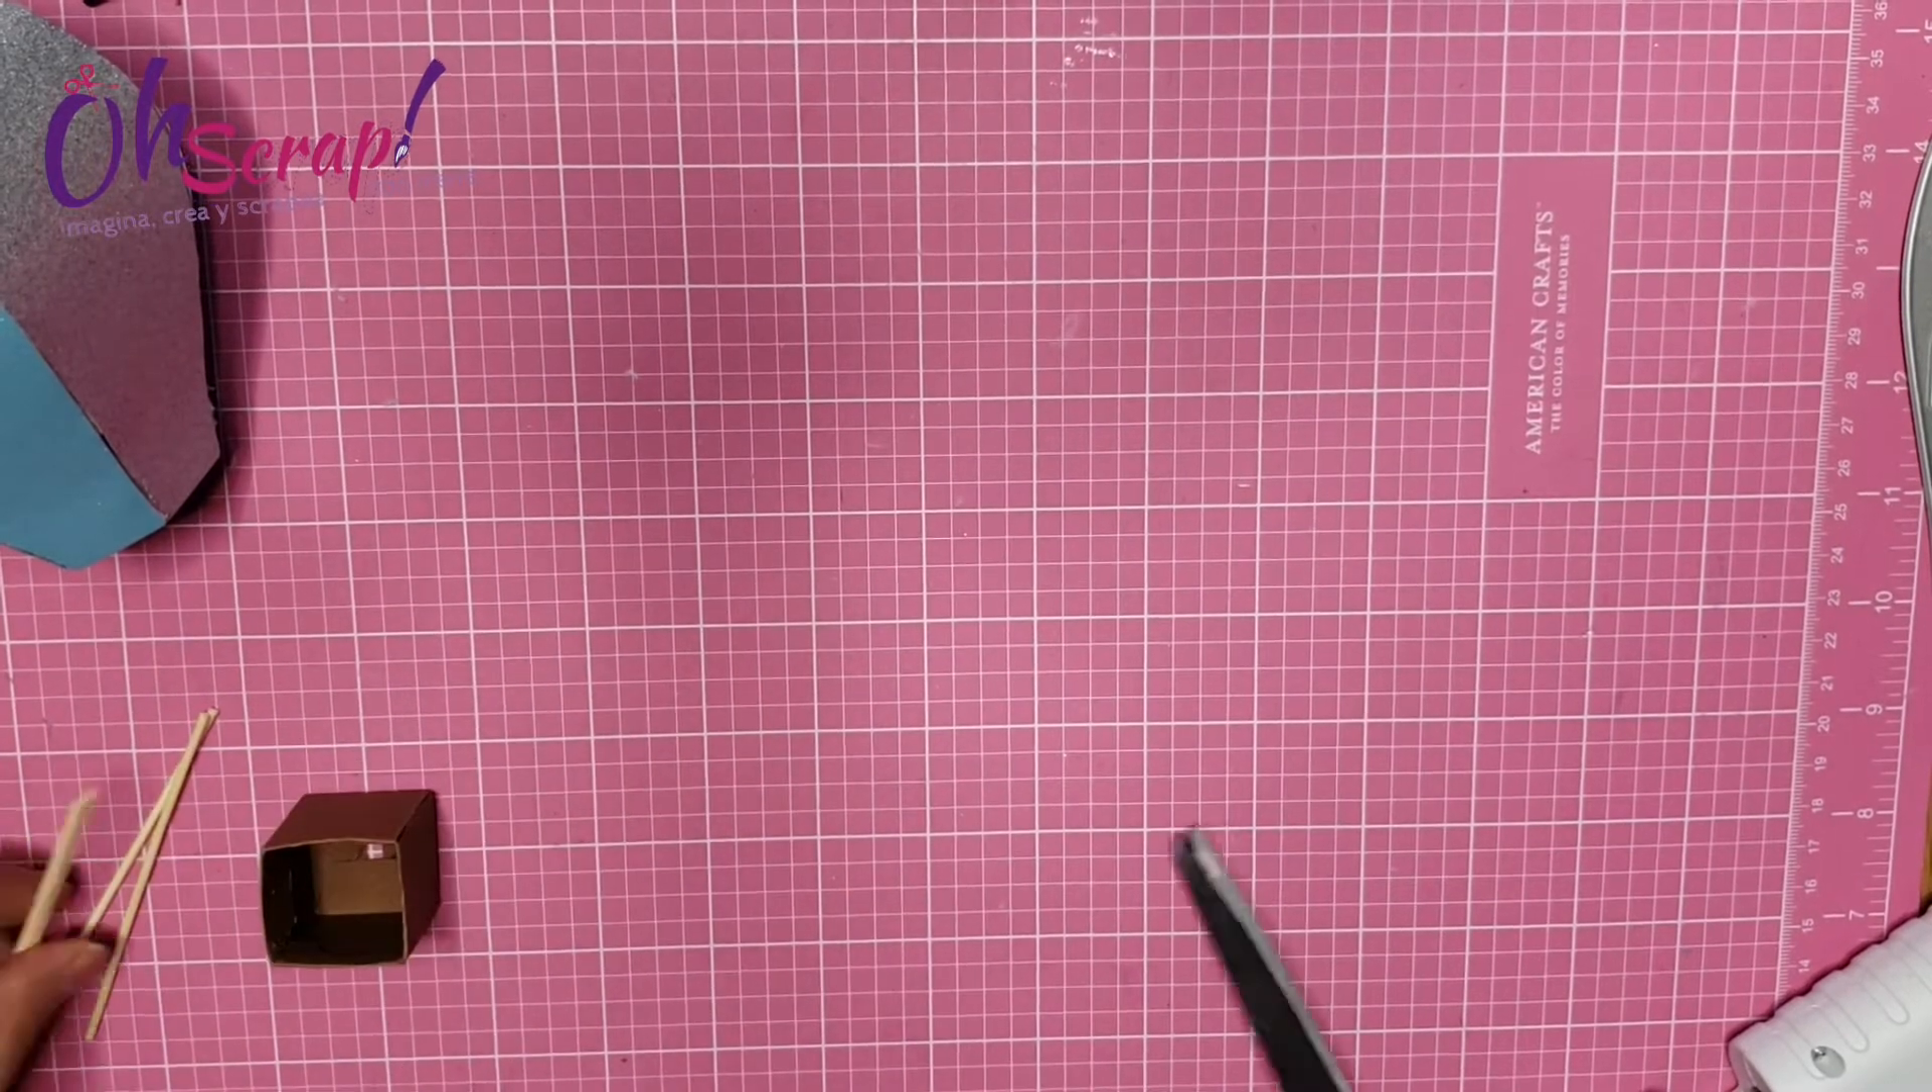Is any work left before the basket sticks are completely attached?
Yes.